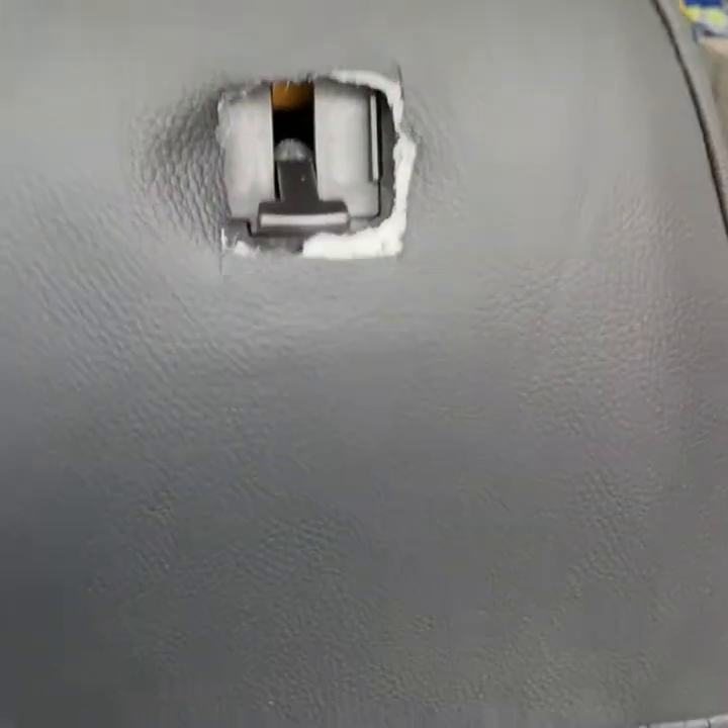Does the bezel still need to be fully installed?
Yes.